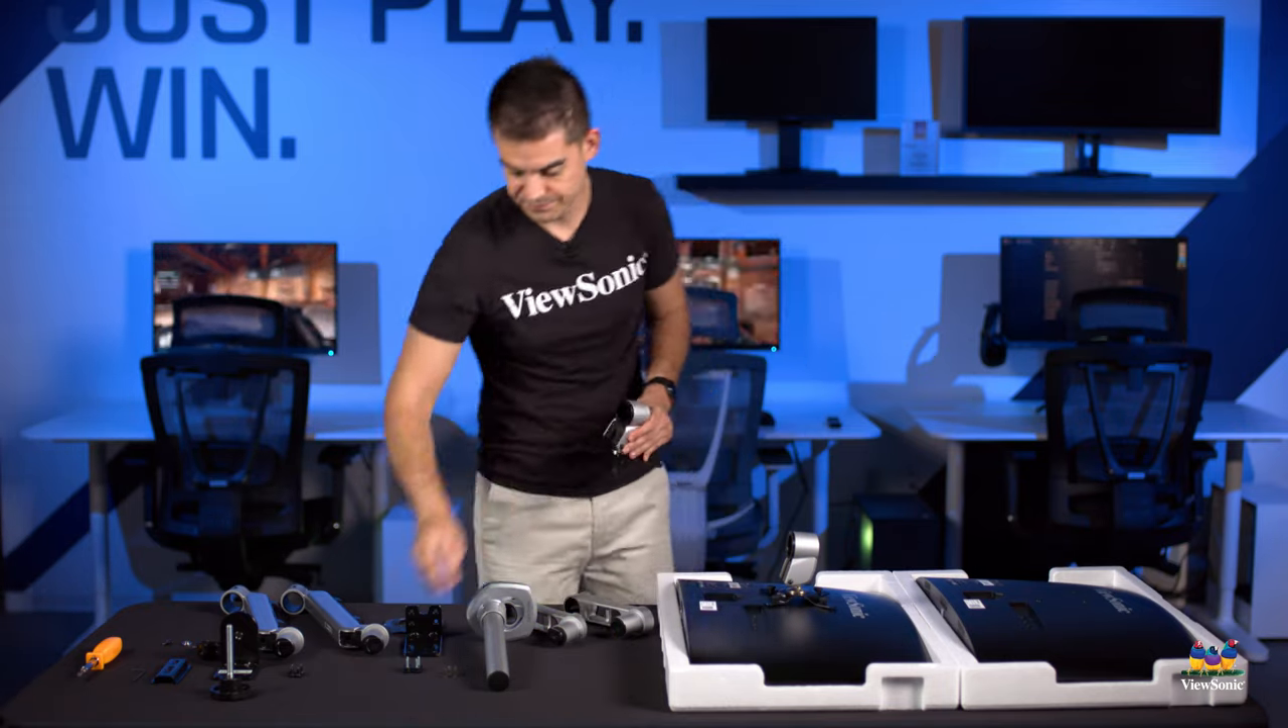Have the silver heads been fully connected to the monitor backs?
No.